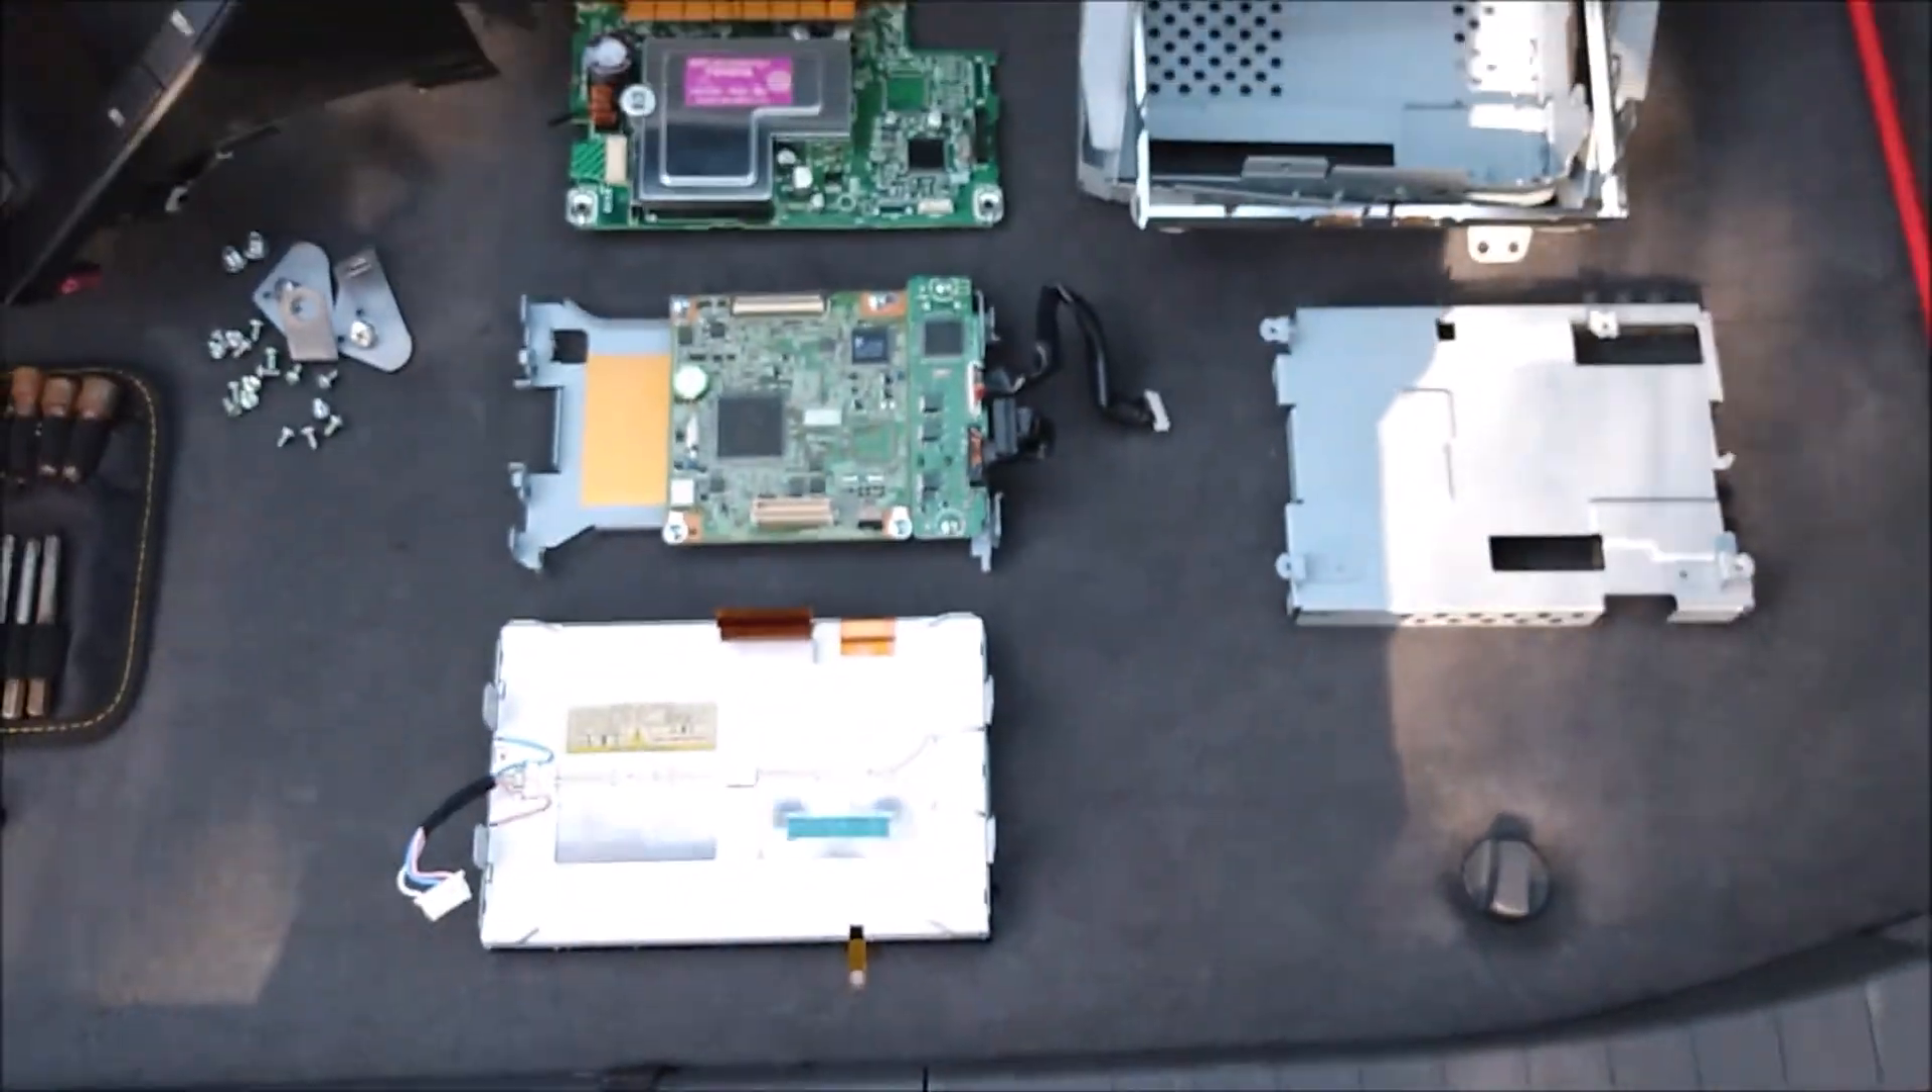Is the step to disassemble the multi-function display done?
Yes.